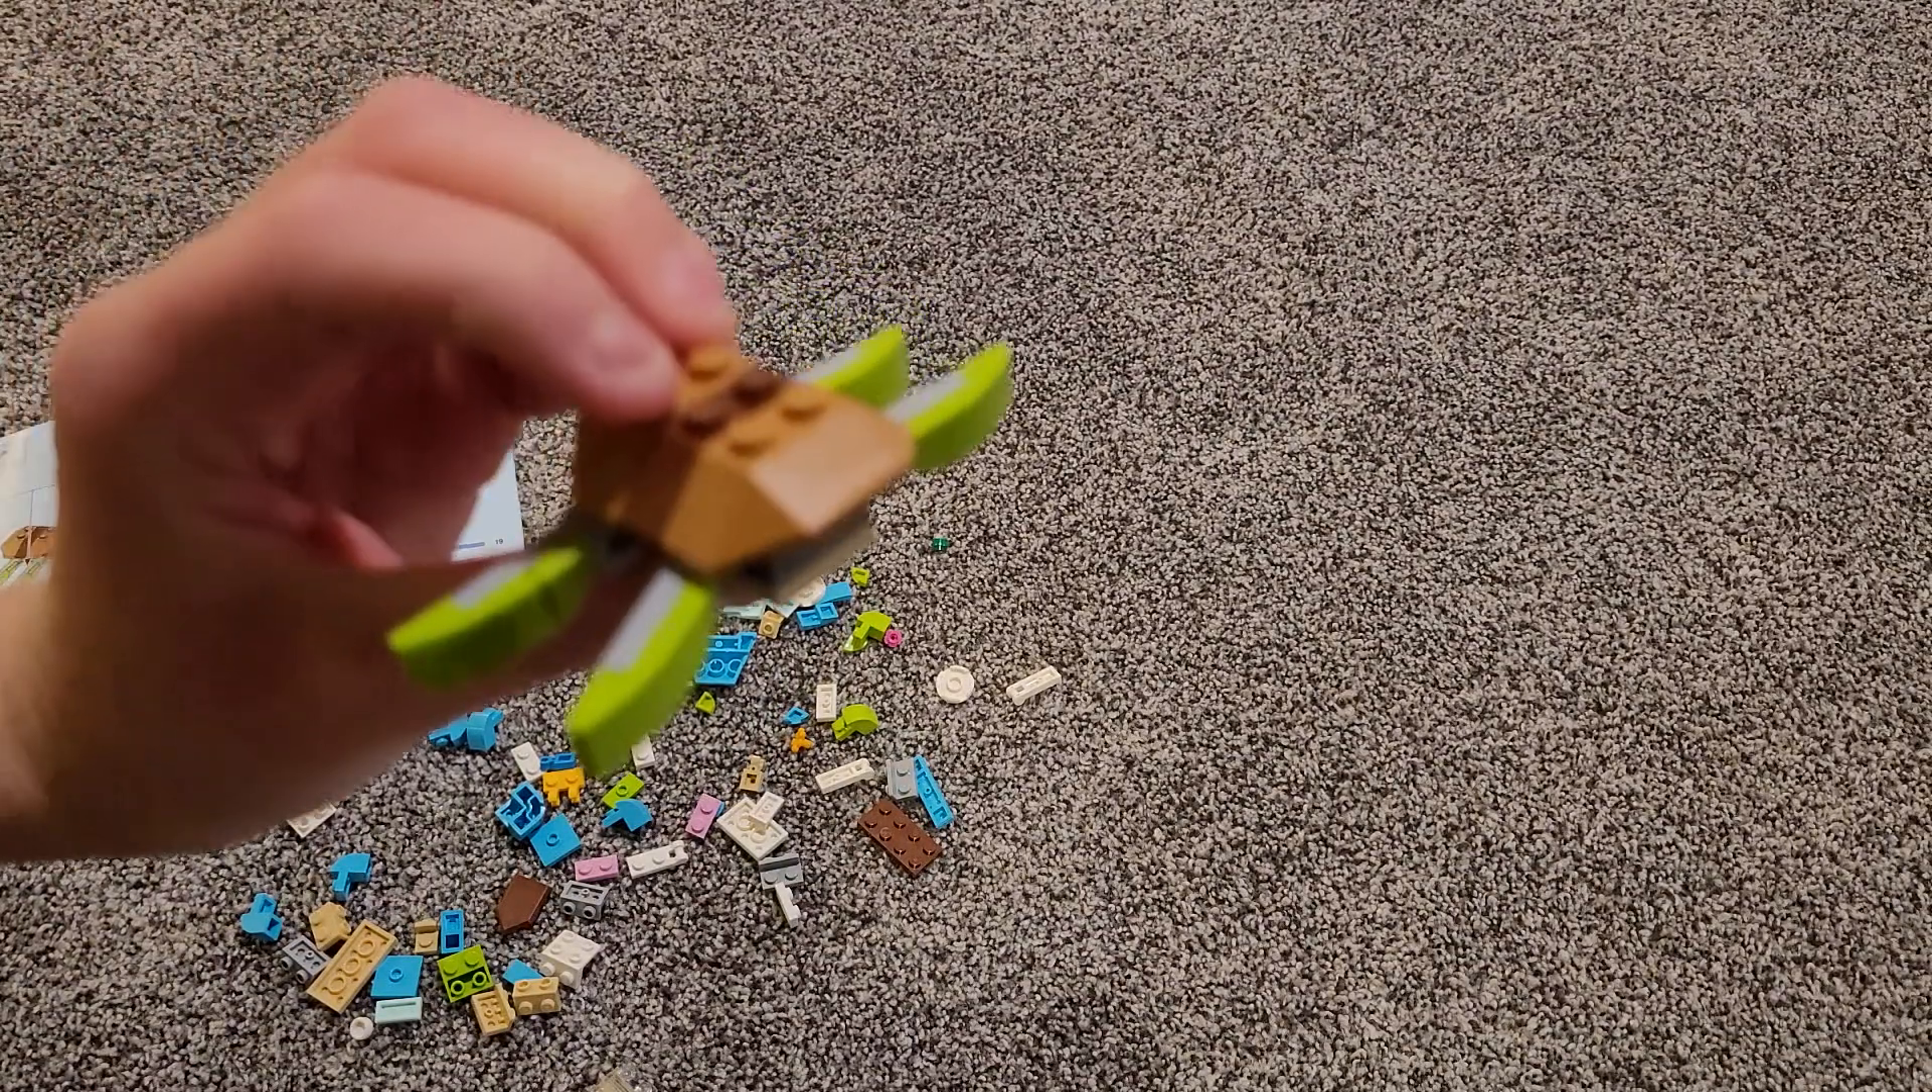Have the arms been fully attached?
Yes.